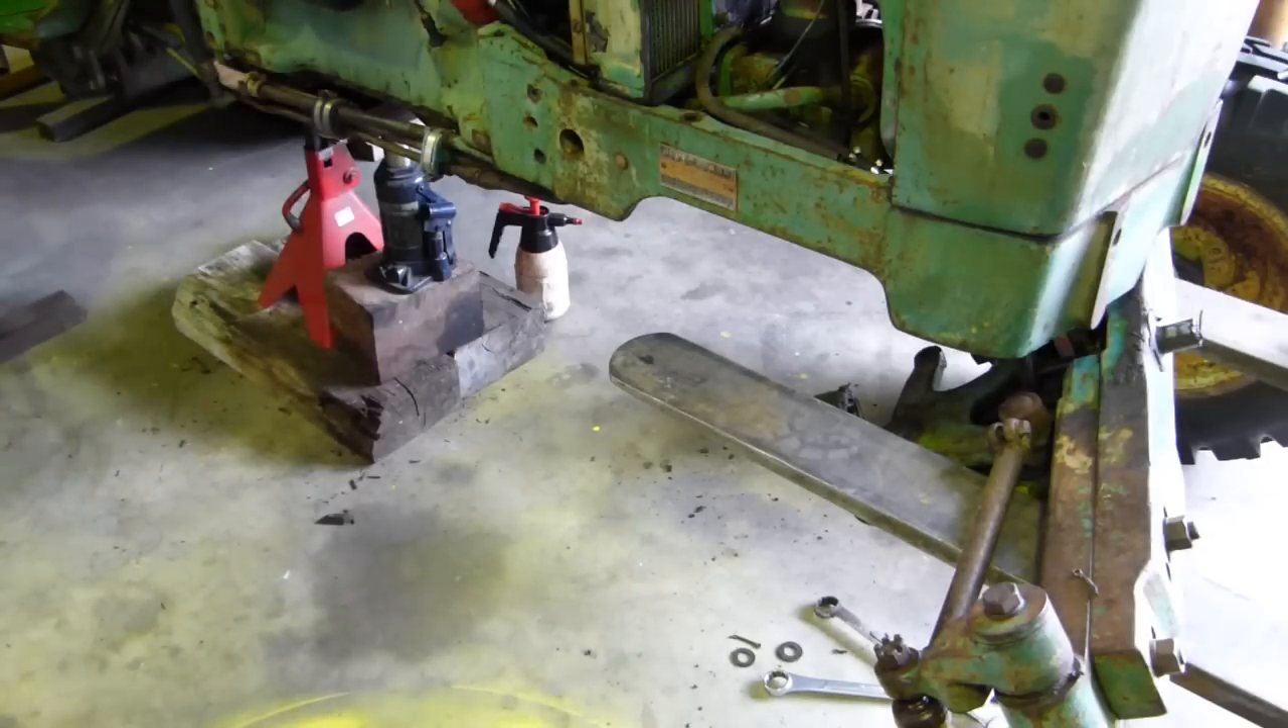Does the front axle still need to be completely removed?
Yes.